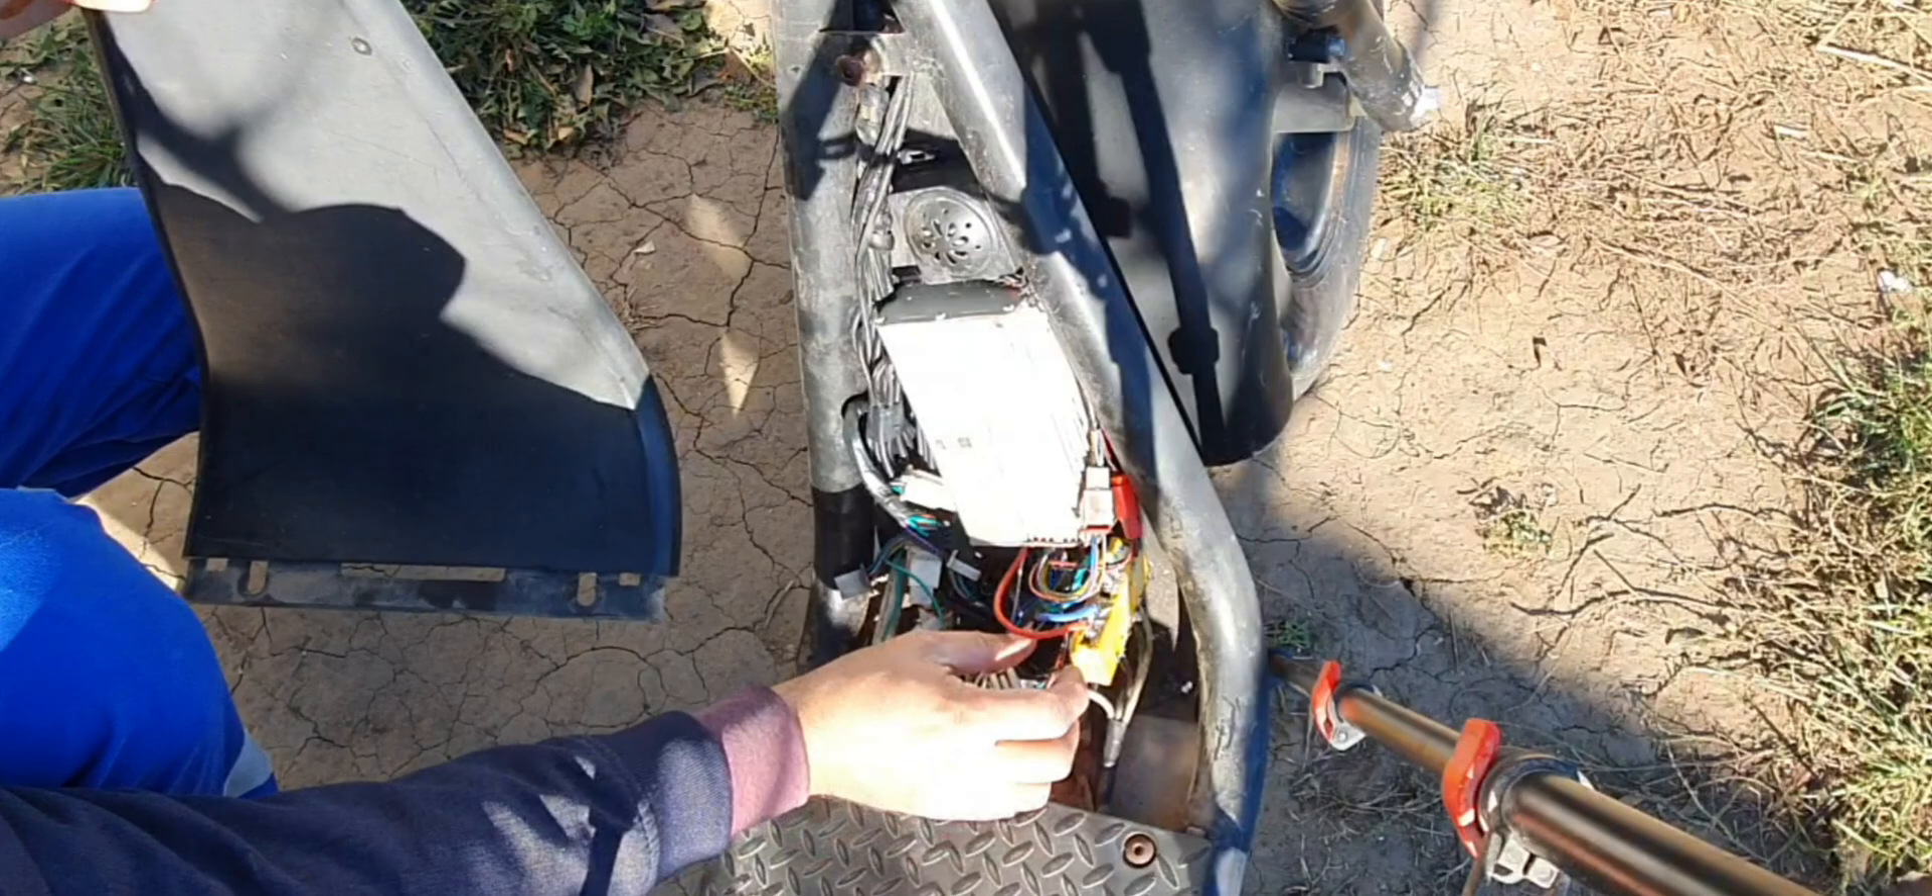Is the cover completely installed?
No.